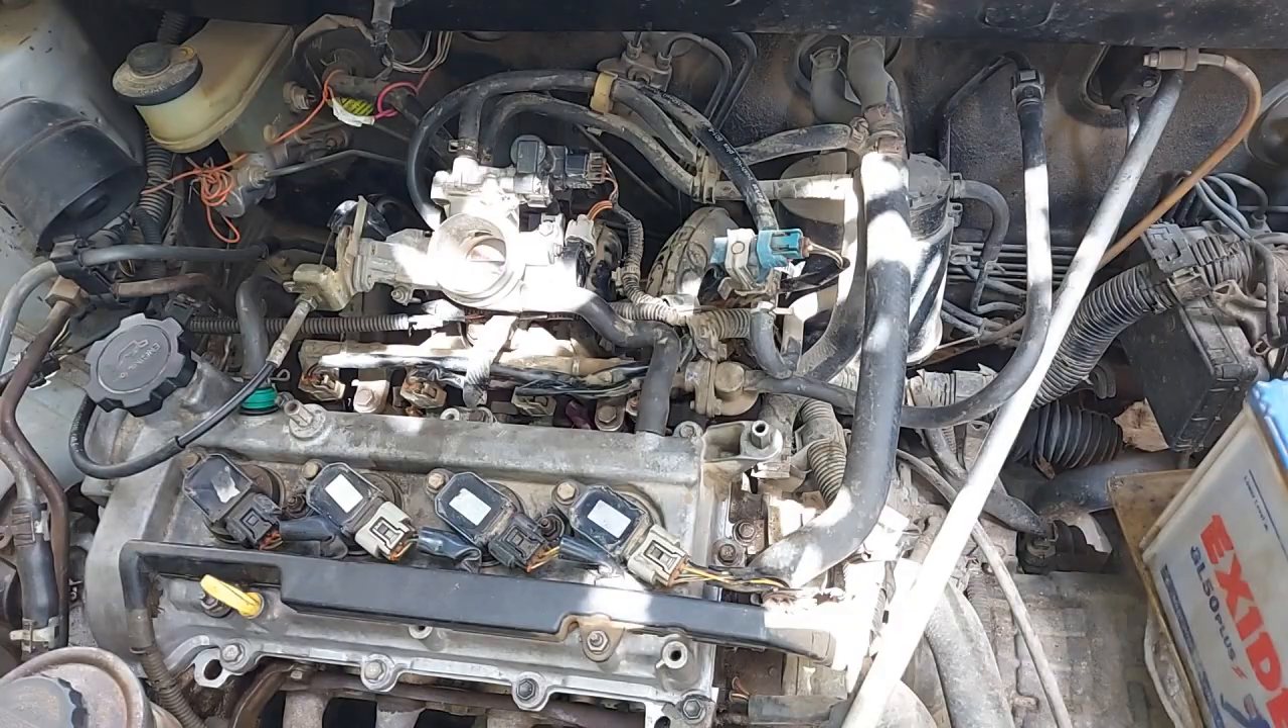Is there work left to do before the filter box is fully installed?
Yes.